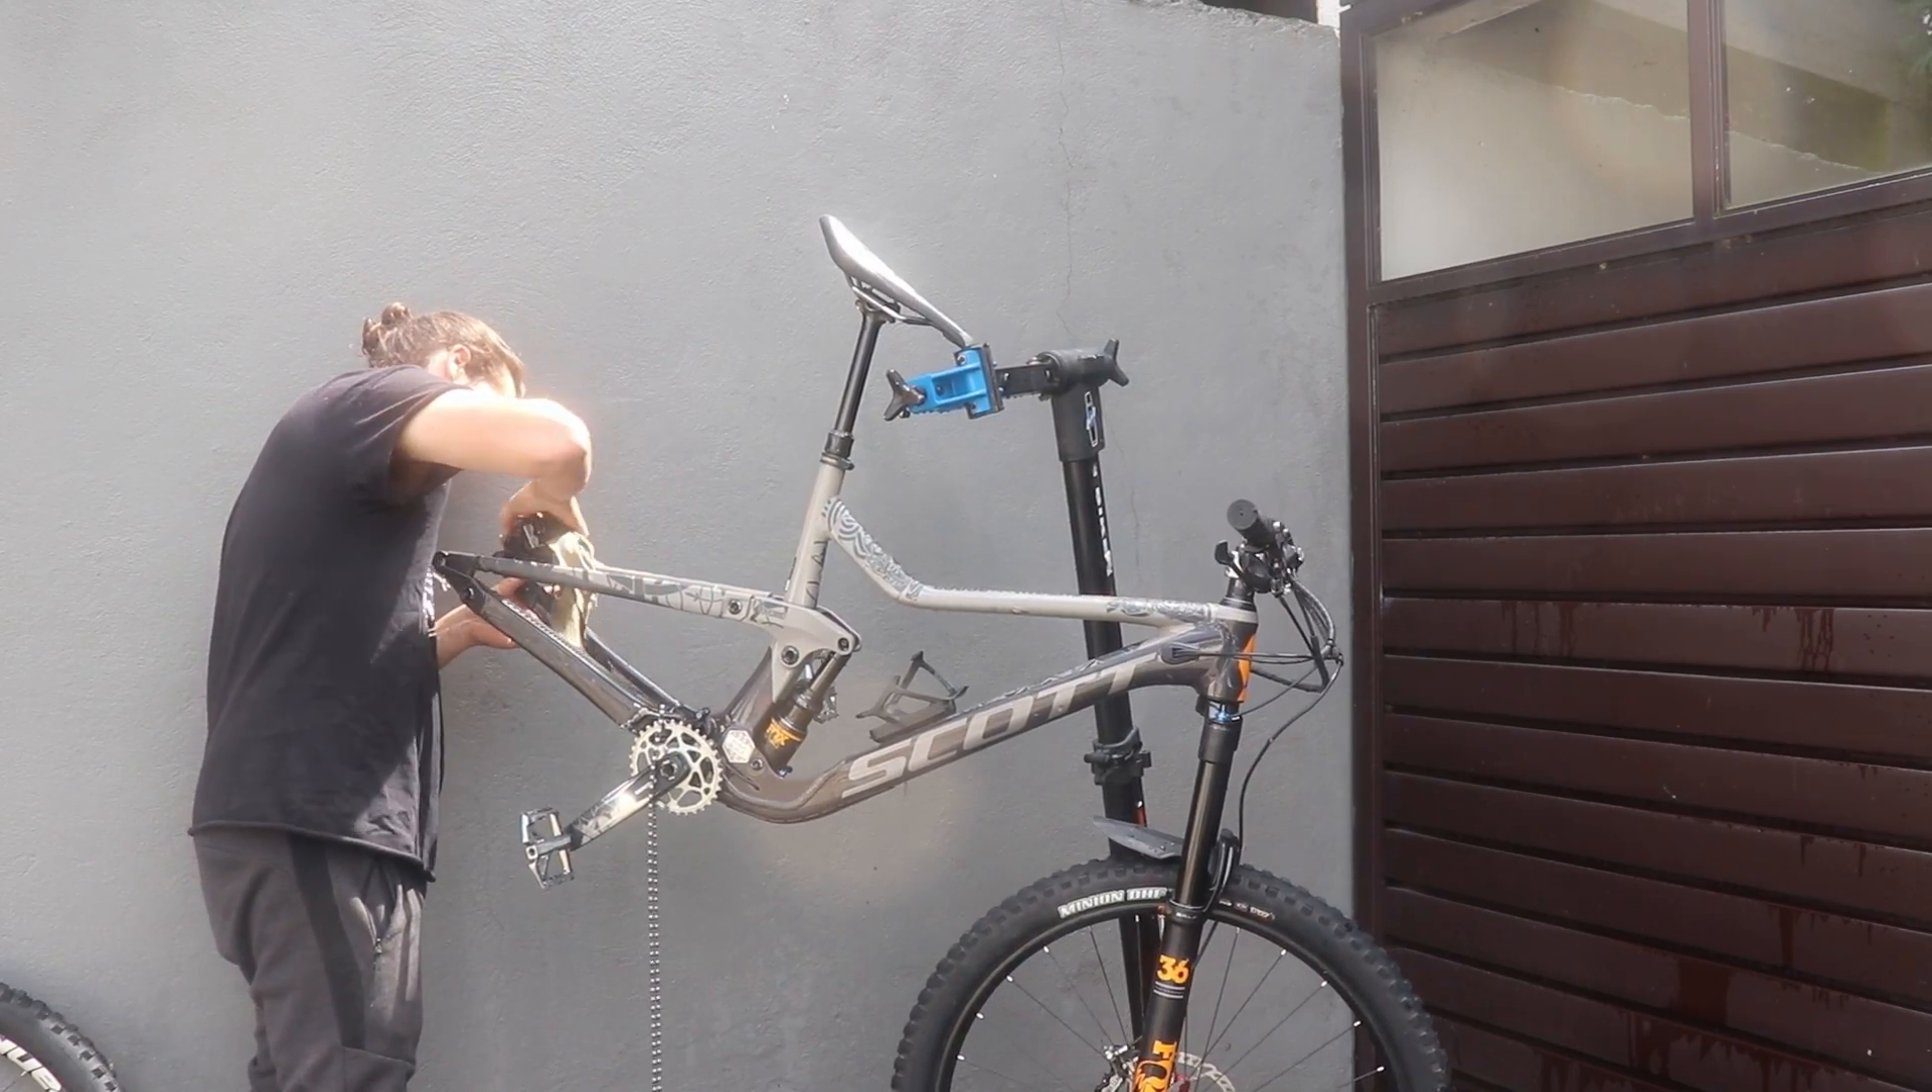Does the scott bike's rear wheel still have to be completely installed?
Yes.